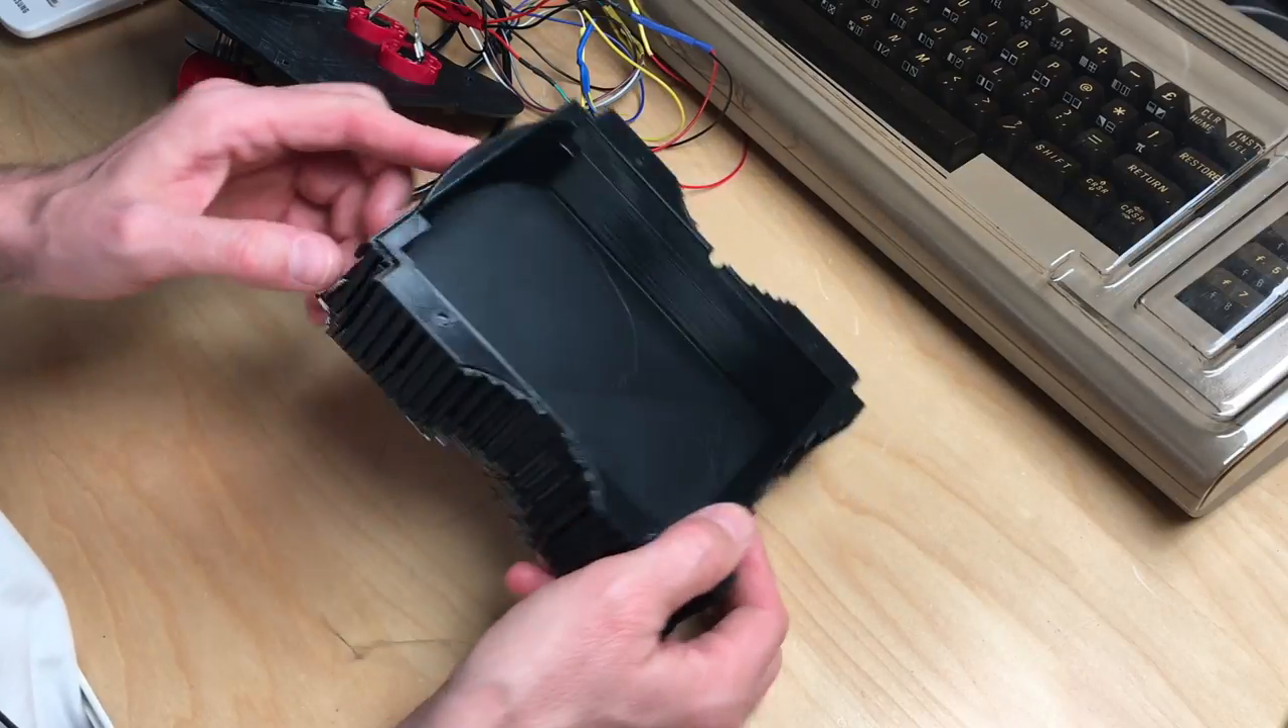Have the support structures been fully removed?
No.